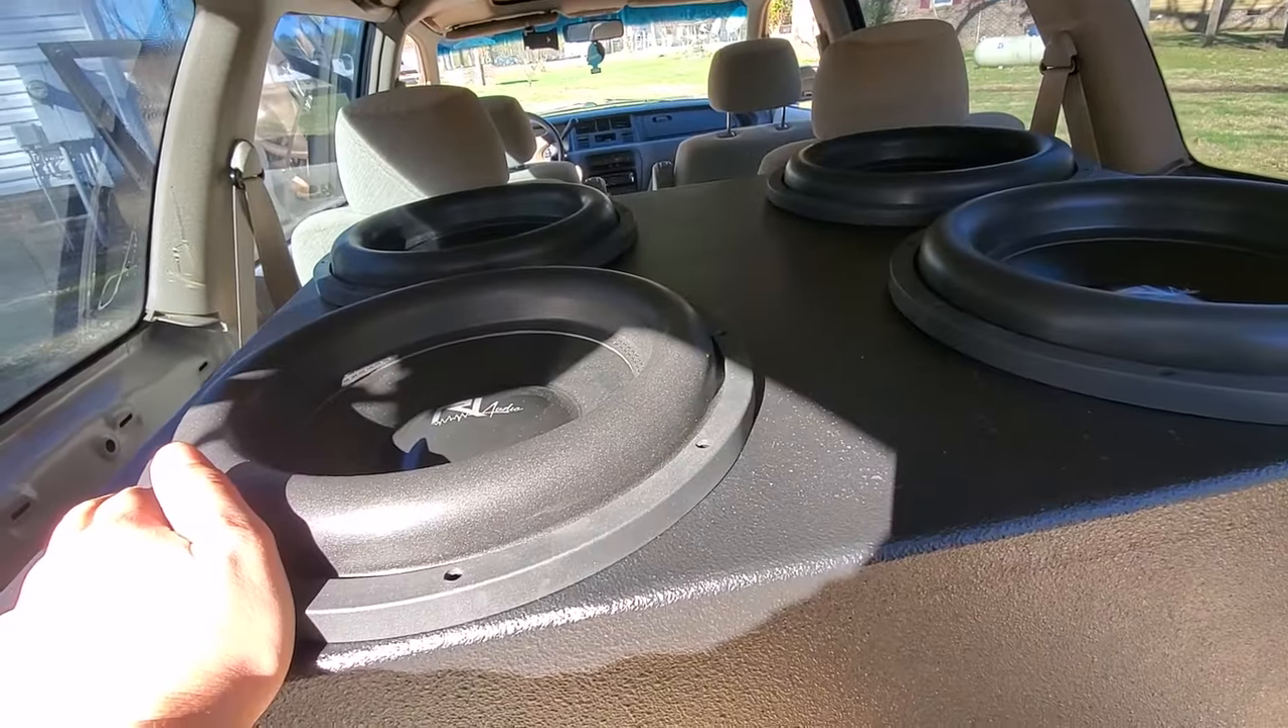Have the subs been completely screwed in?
No.